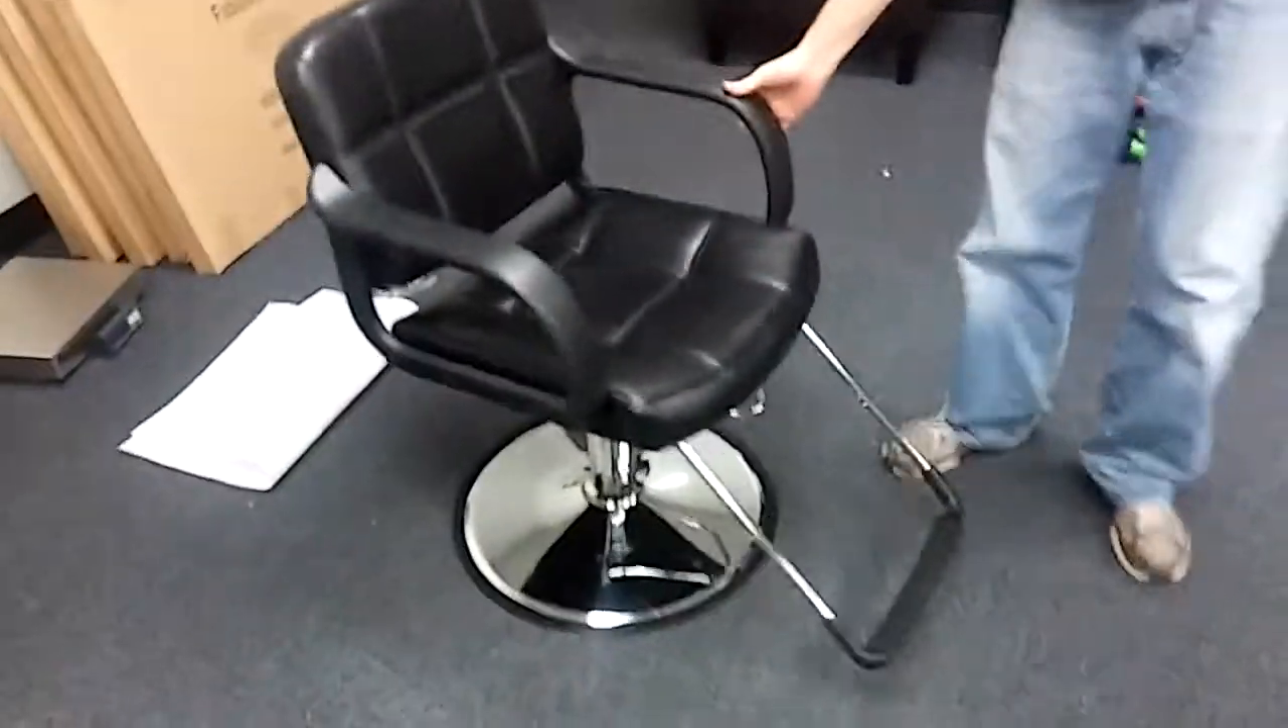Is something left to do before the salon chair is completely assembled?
No.